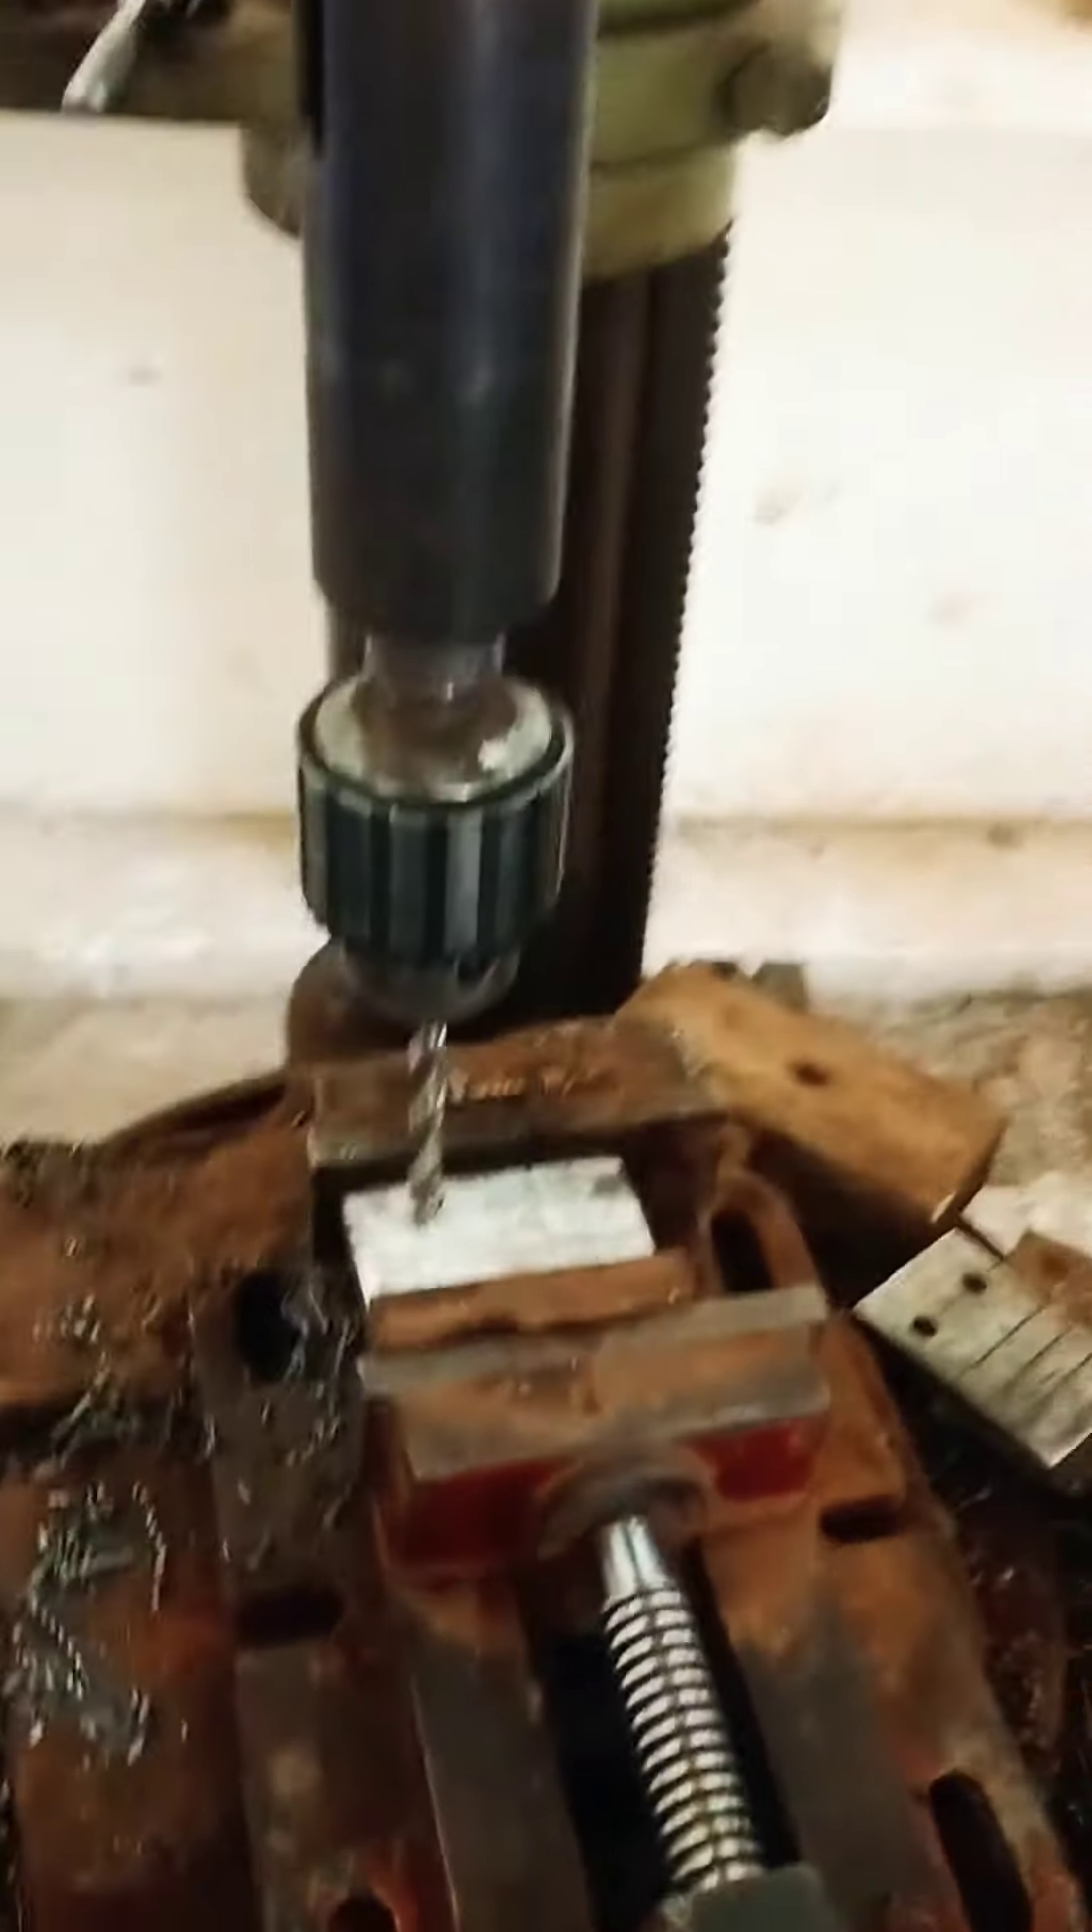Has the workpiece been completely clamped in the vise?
Yes.